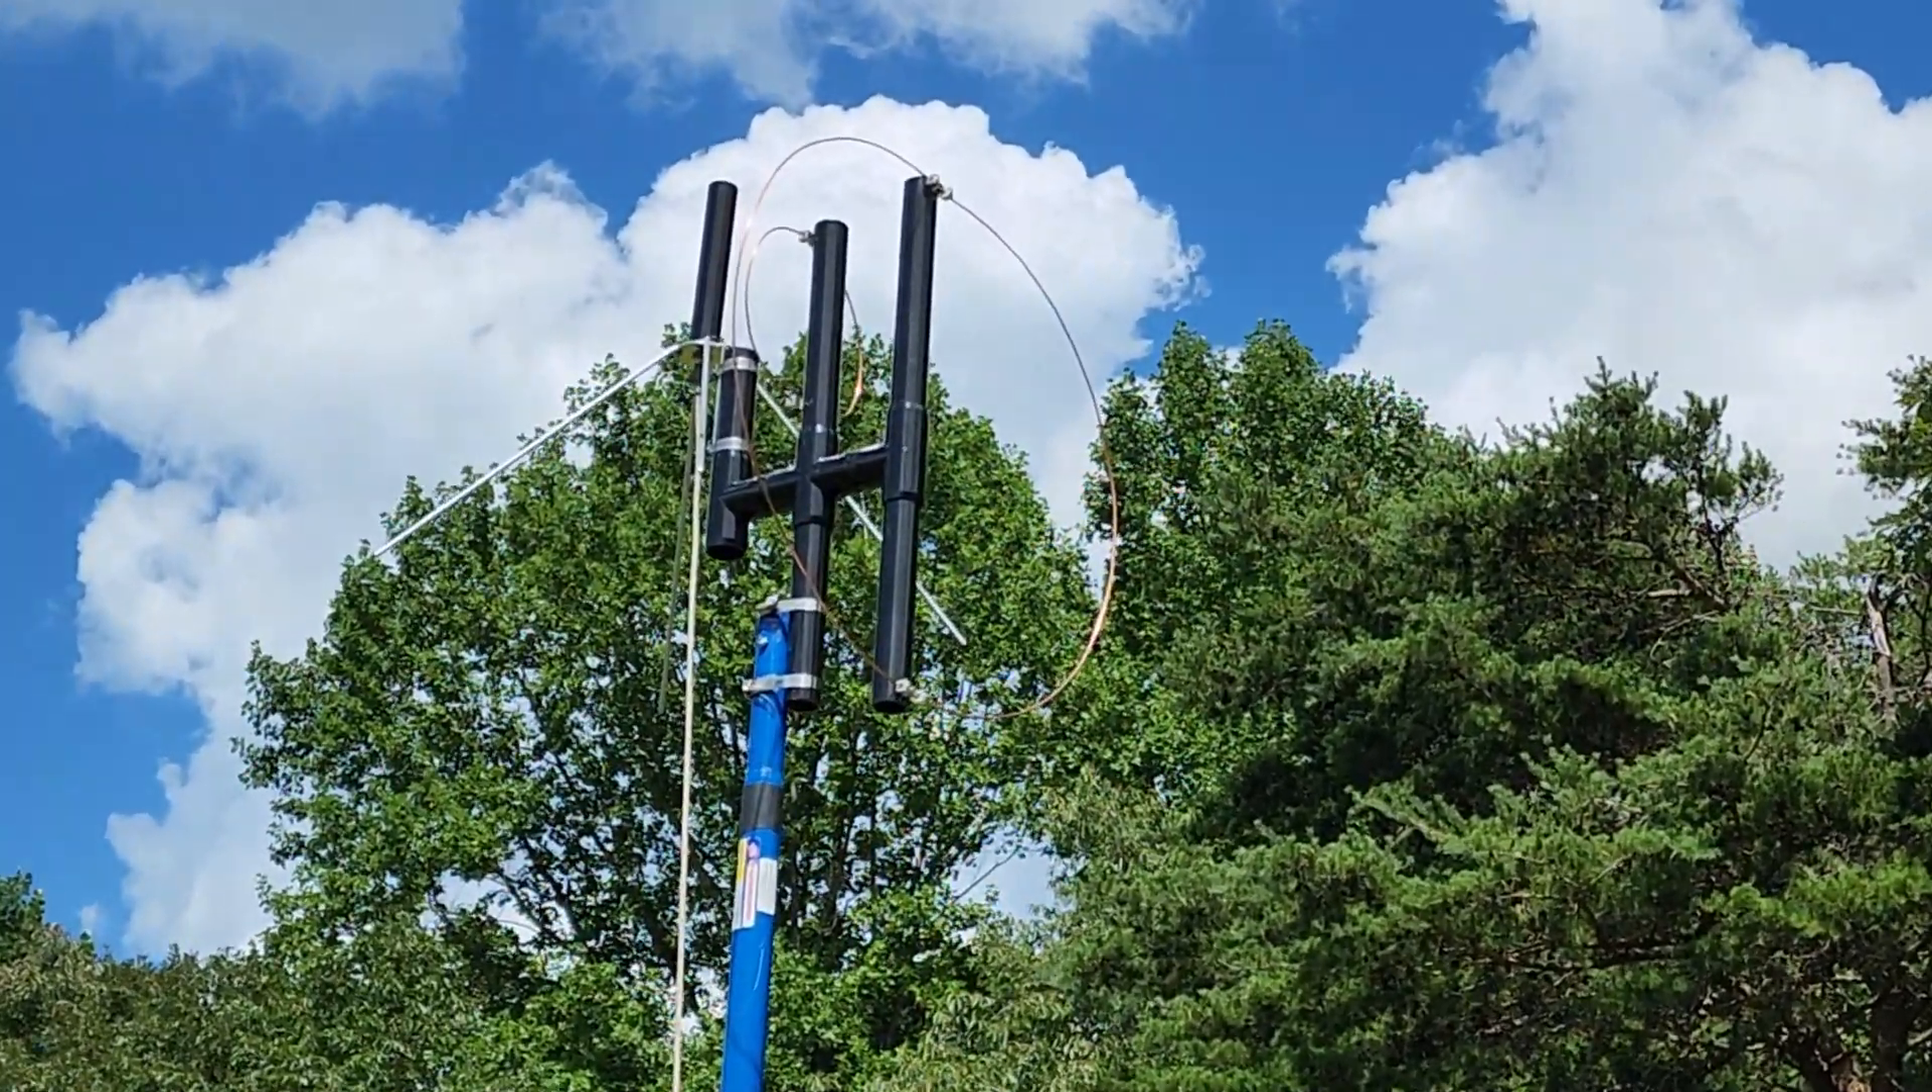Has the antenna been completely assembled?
Yes.